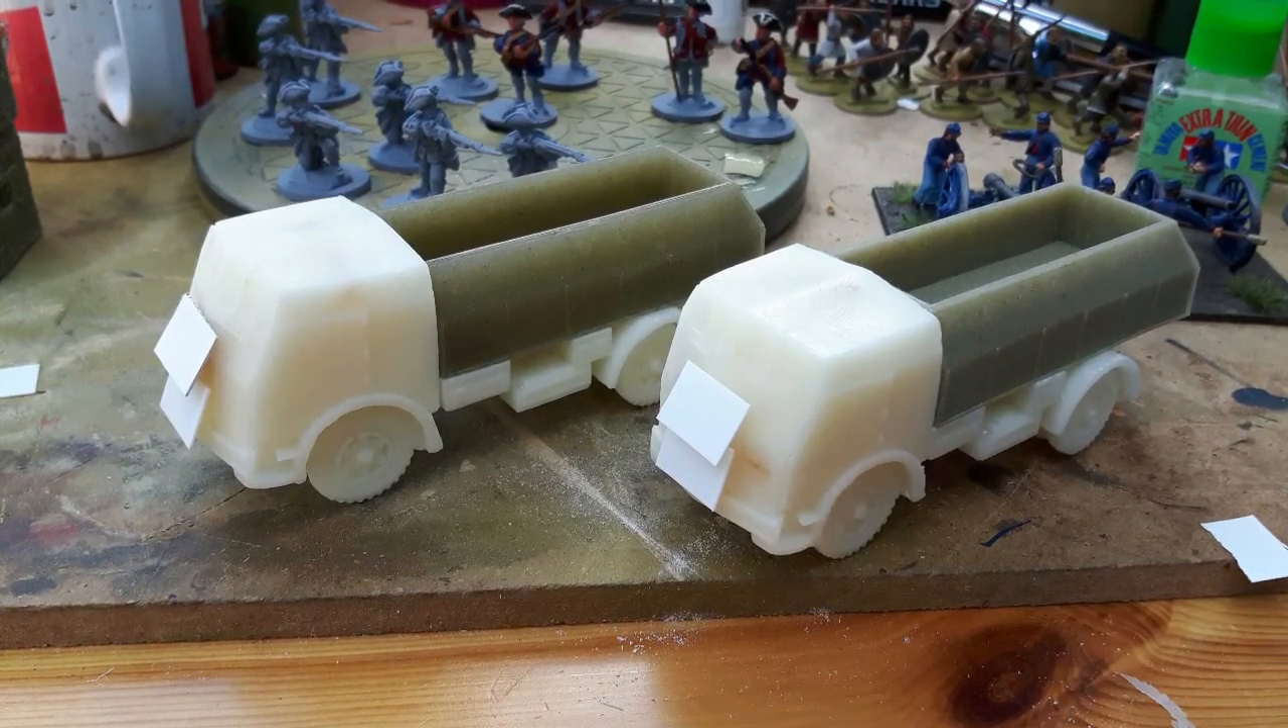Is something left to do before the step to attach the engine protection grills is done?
No.